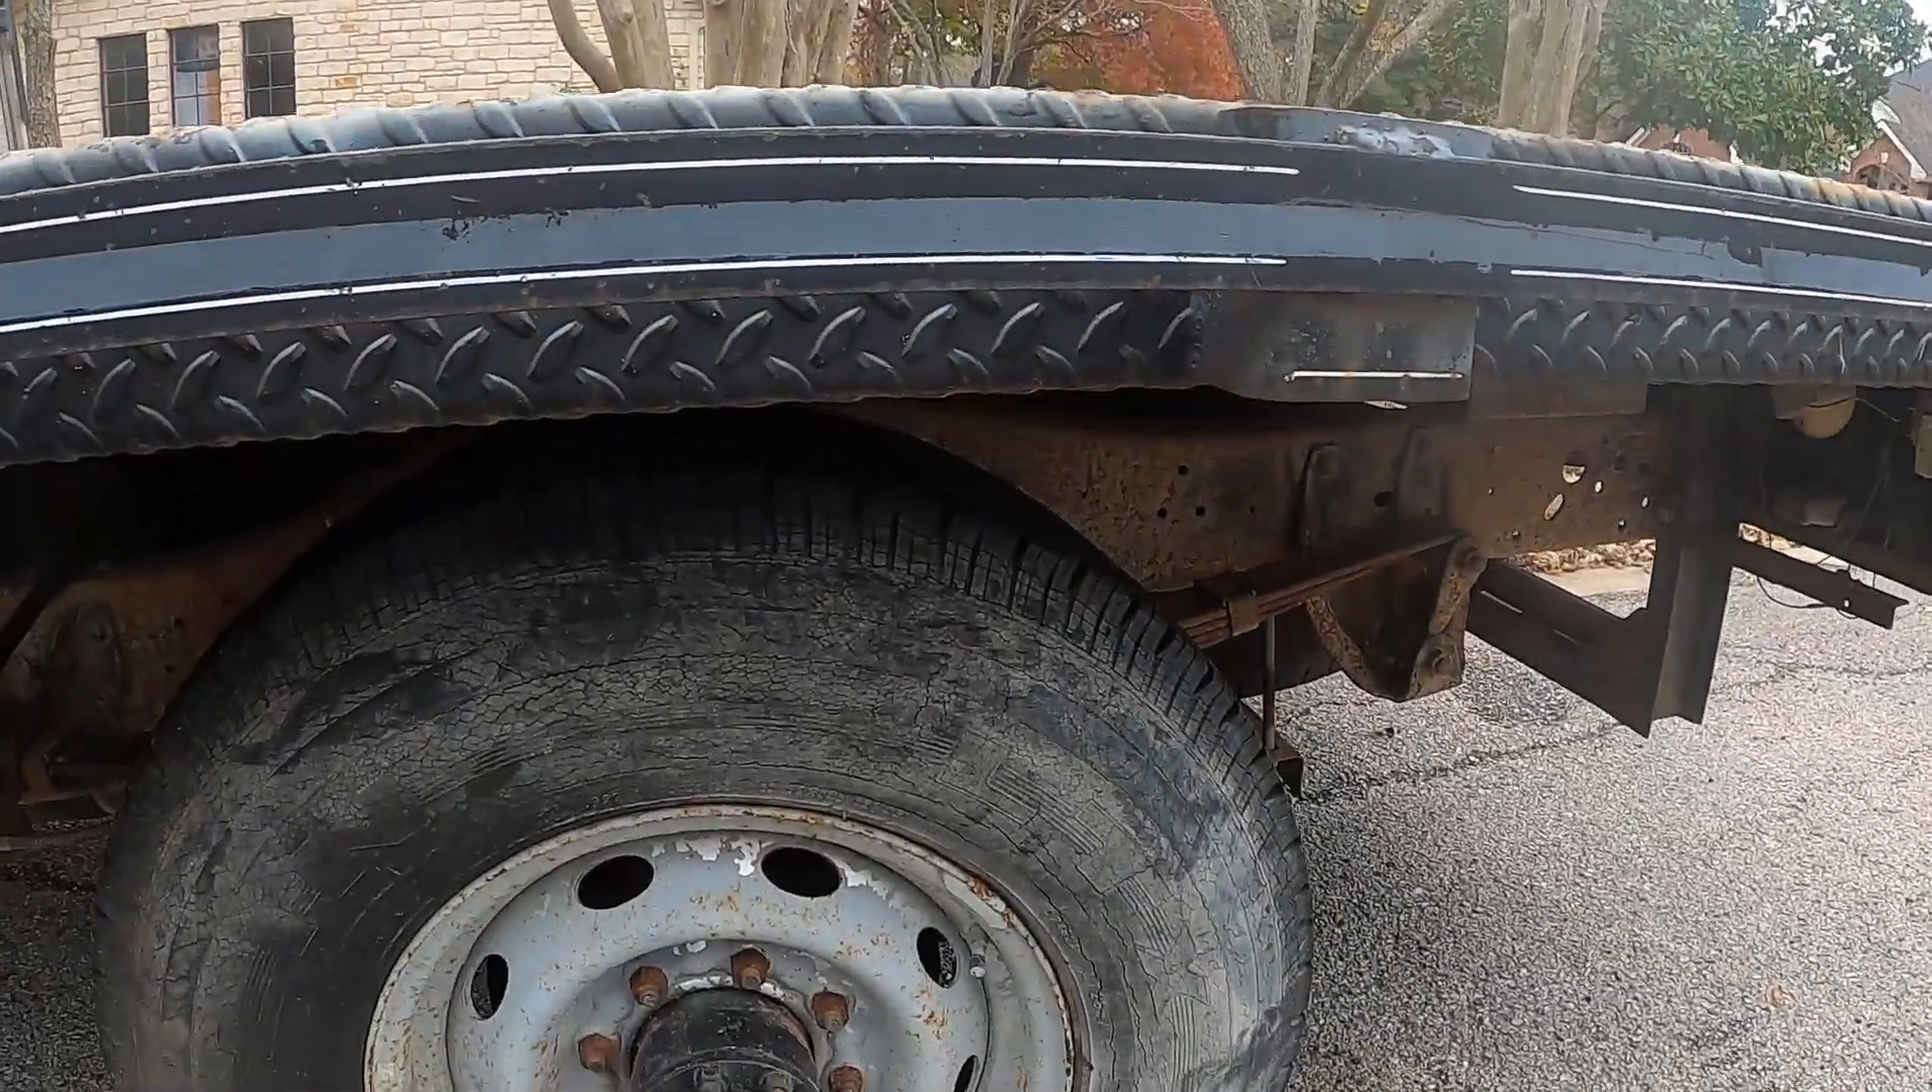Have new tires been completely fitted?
No.